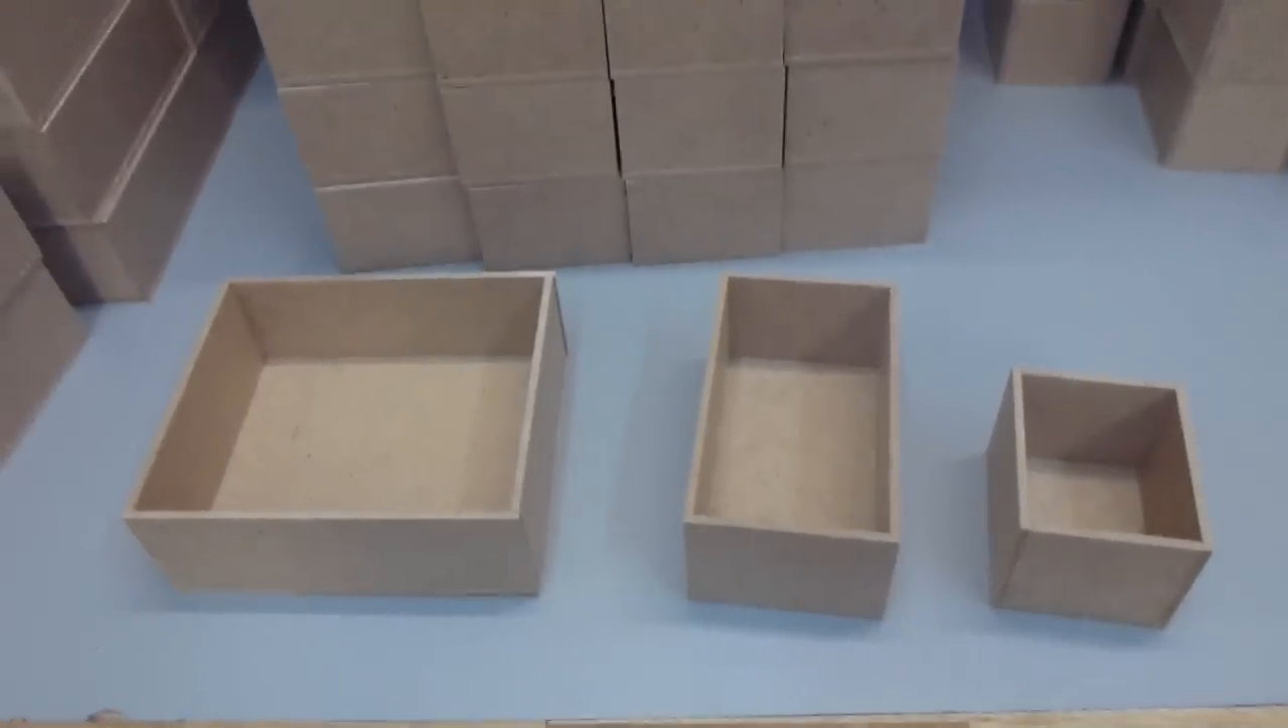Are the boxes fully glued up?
Yes.